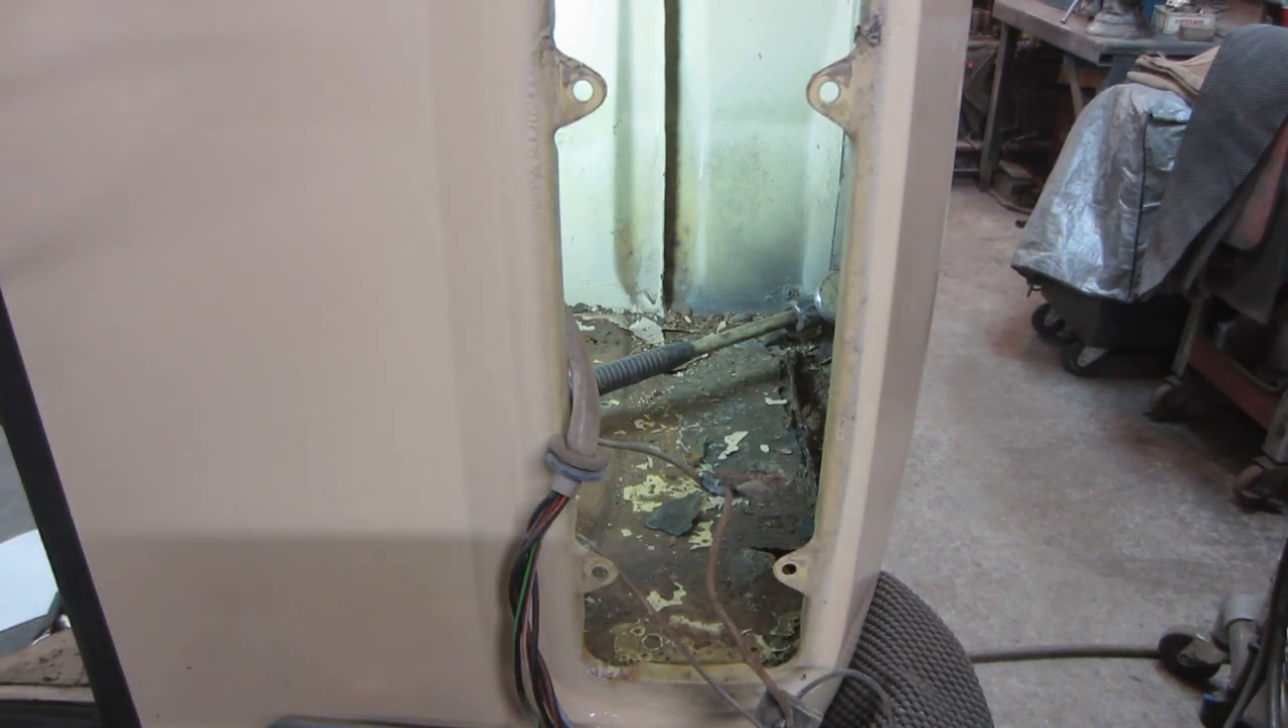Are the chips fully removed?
No.